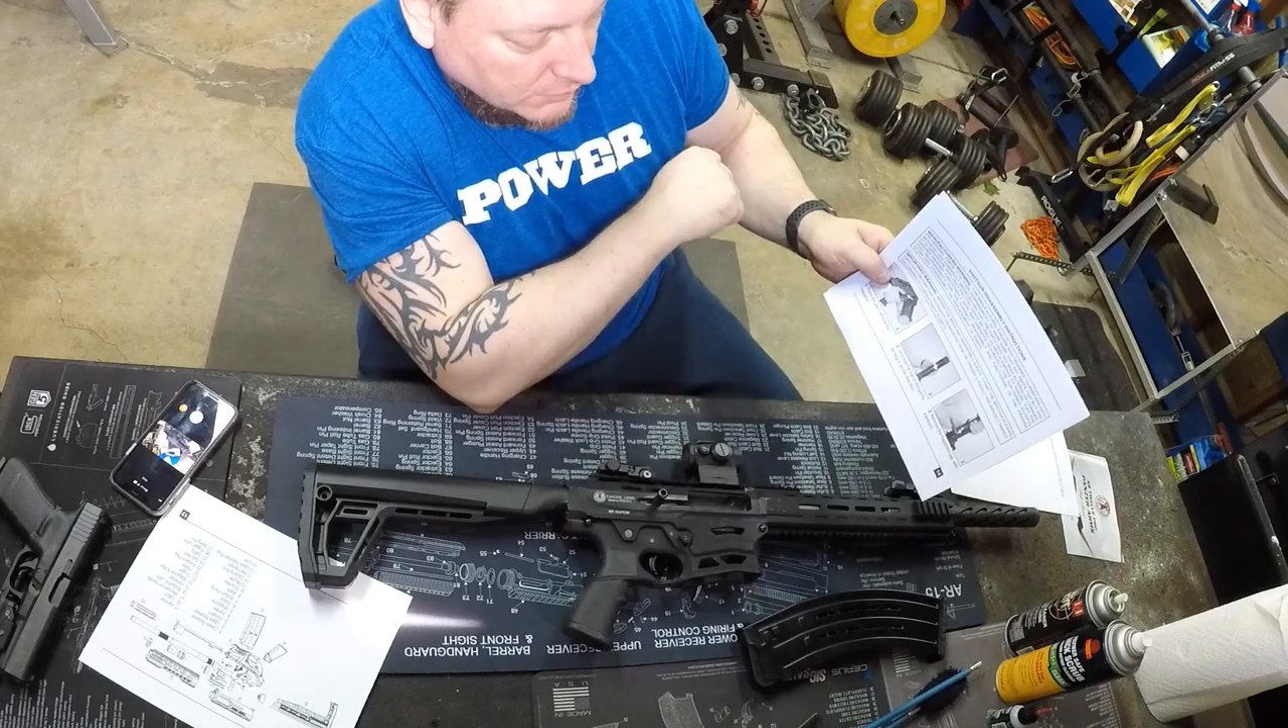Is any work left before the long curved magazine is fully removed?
No.